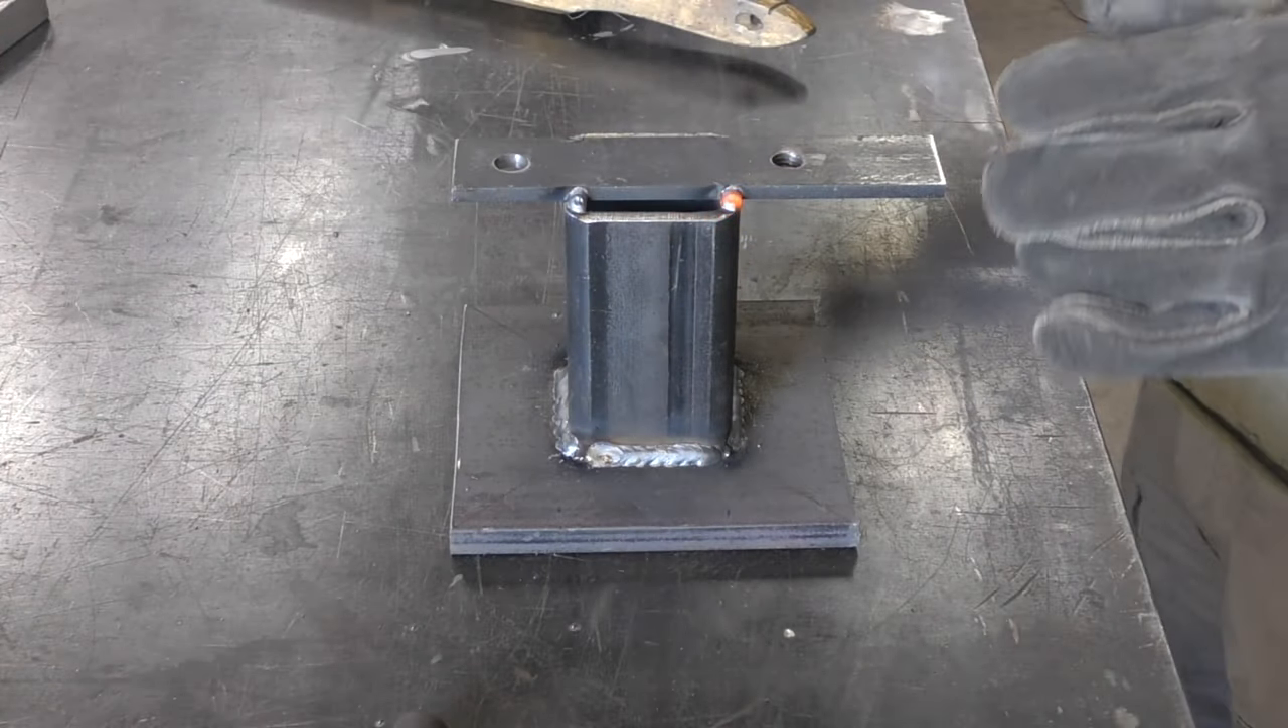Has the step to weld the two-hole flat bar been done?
No.